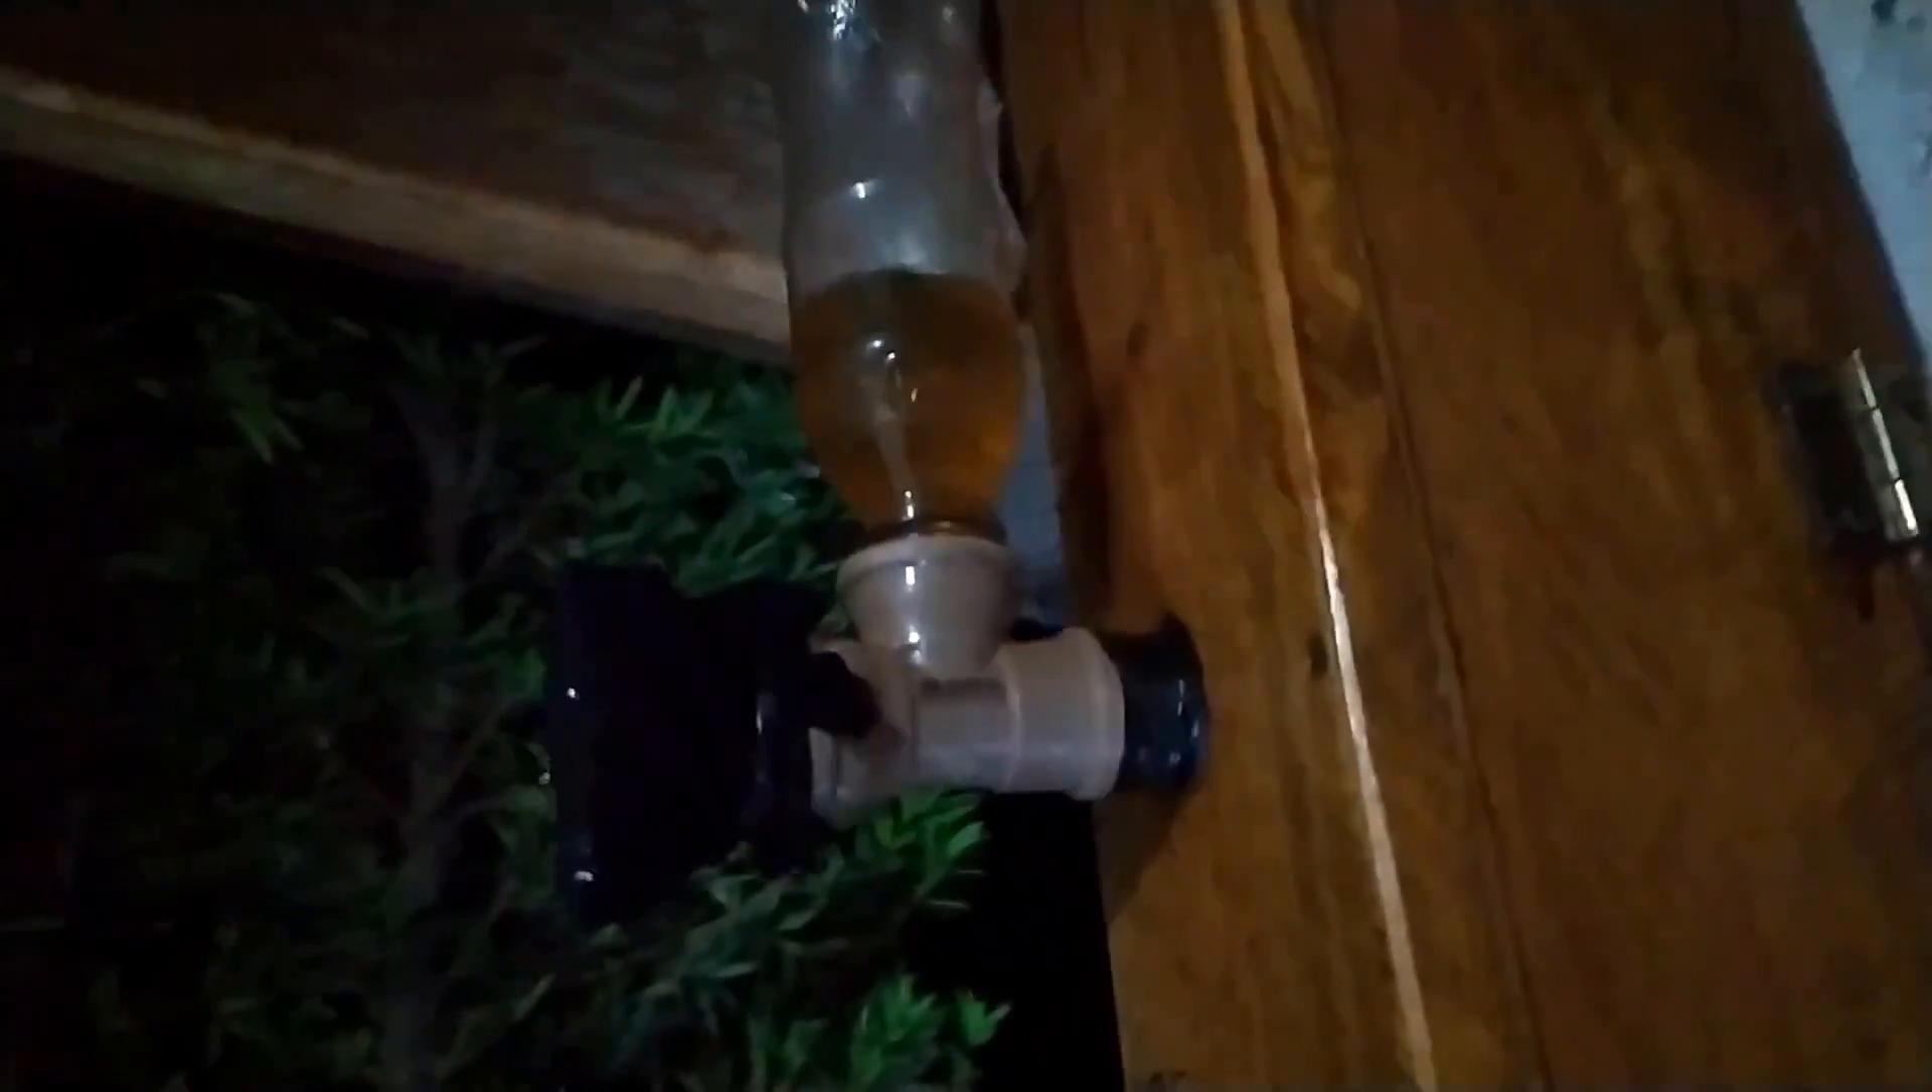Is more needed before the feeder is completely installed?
No.